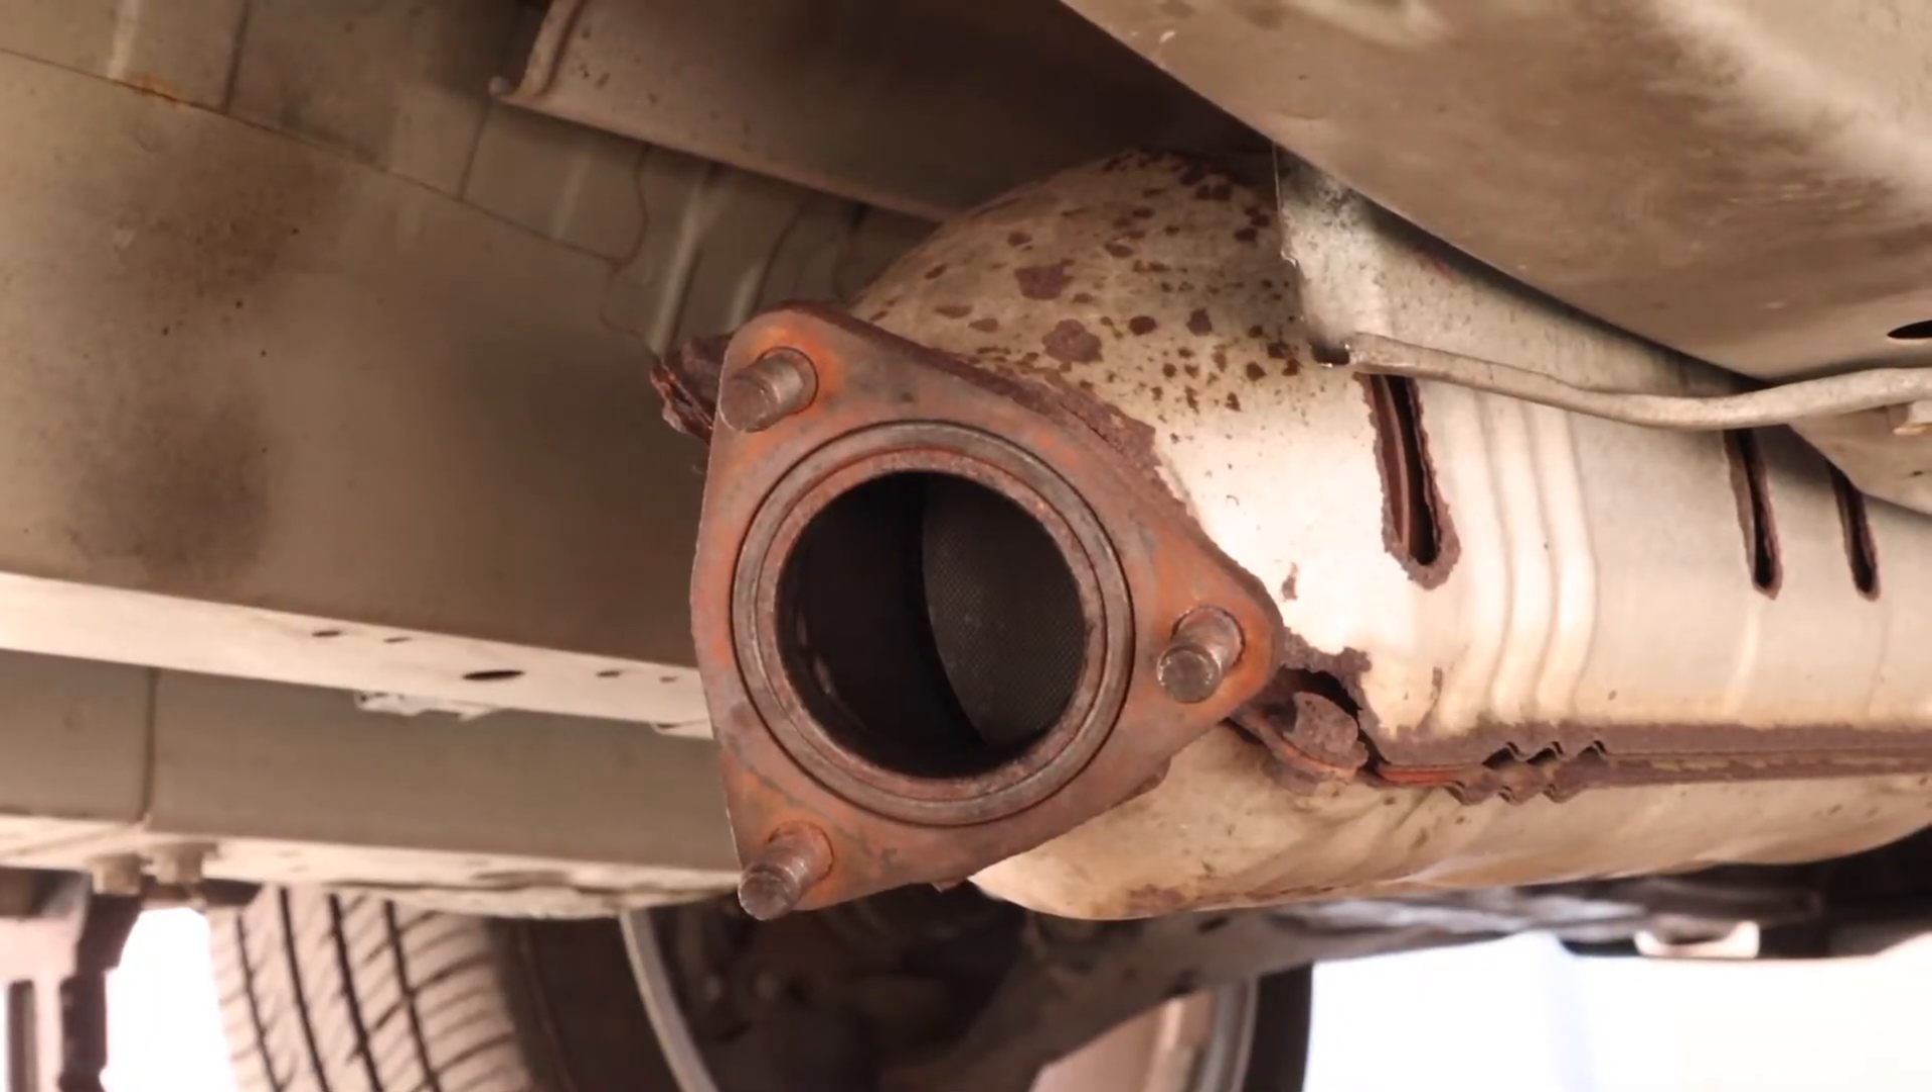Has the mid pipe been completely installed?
No.